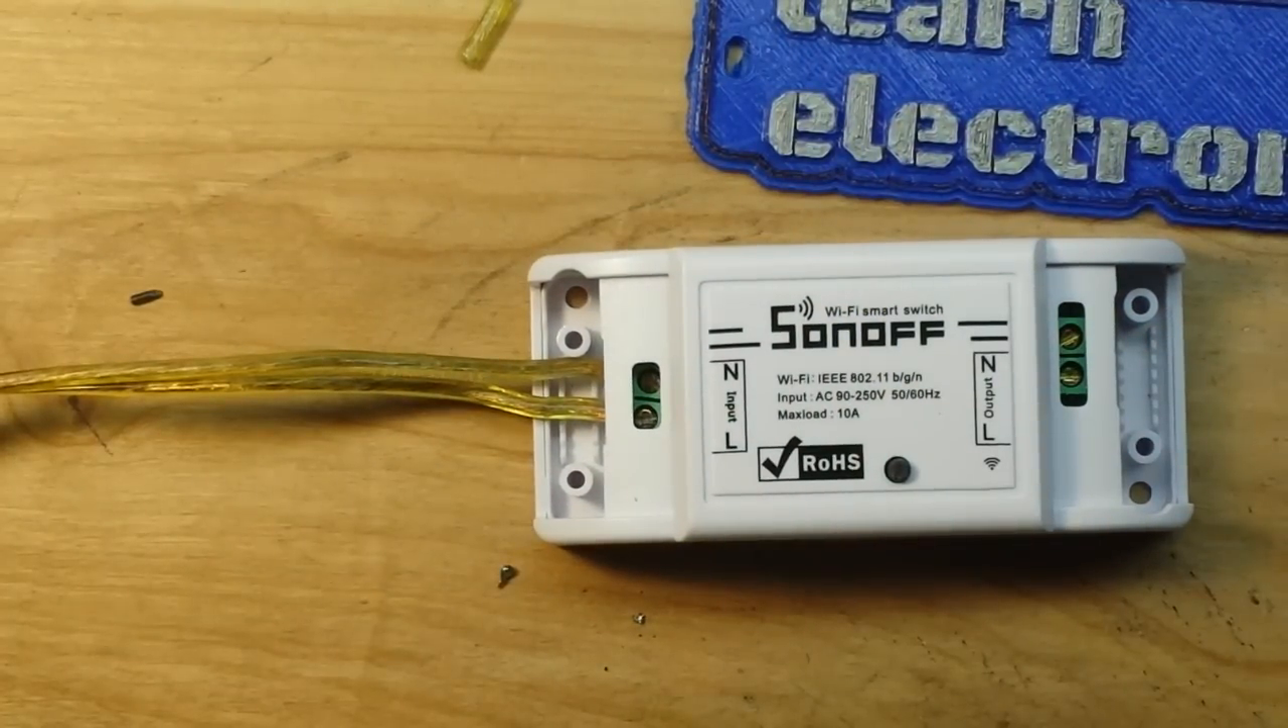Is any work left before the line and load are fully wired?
Yes.